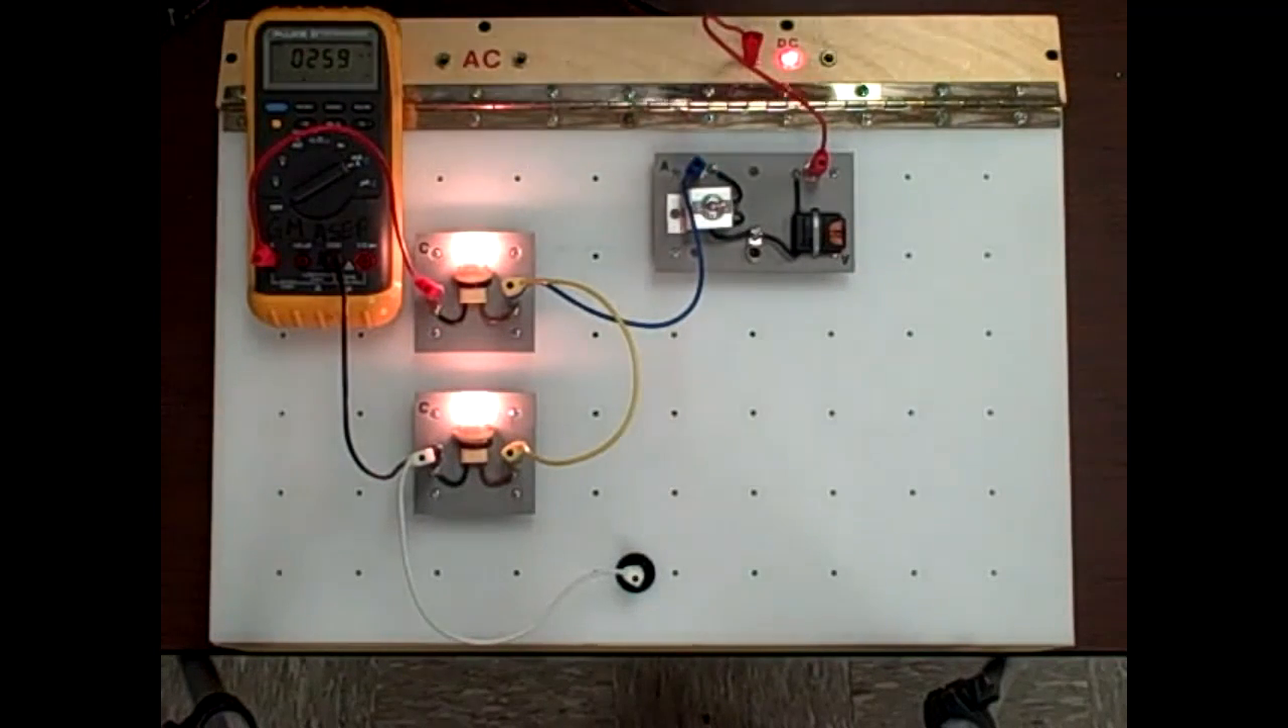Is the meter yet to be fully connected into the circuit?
No.